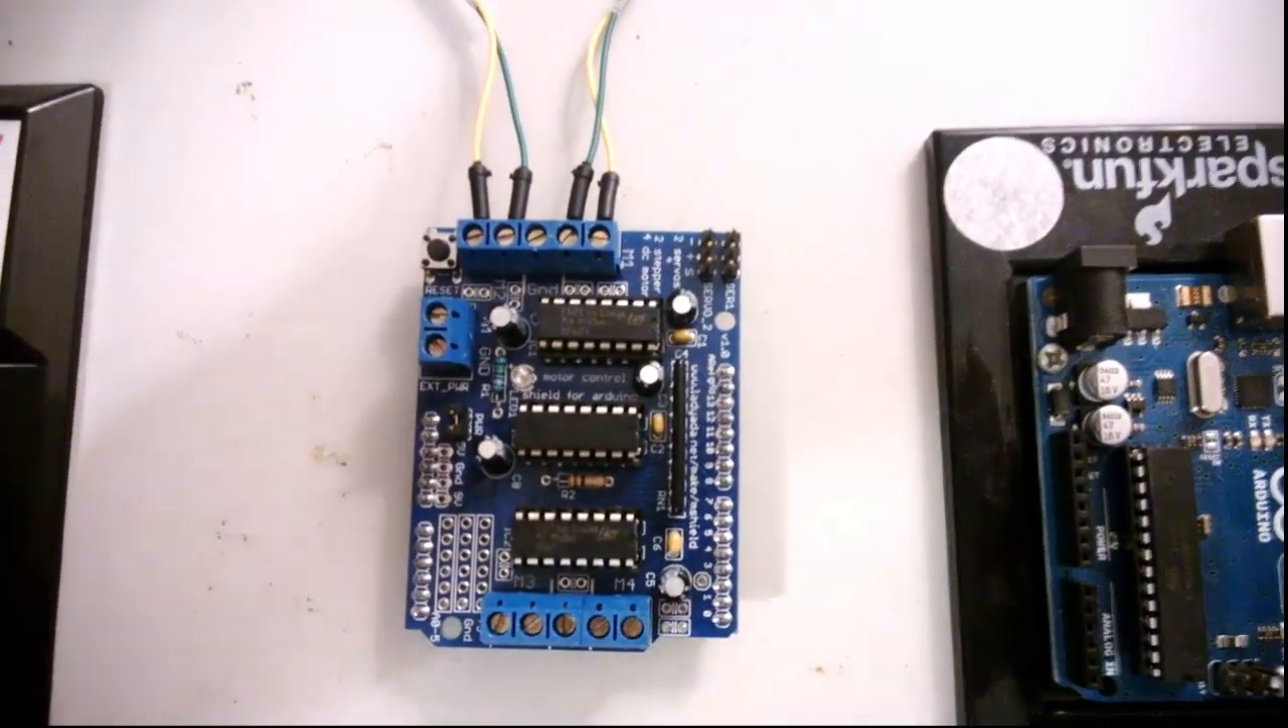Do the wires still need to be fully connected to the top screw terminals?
No.